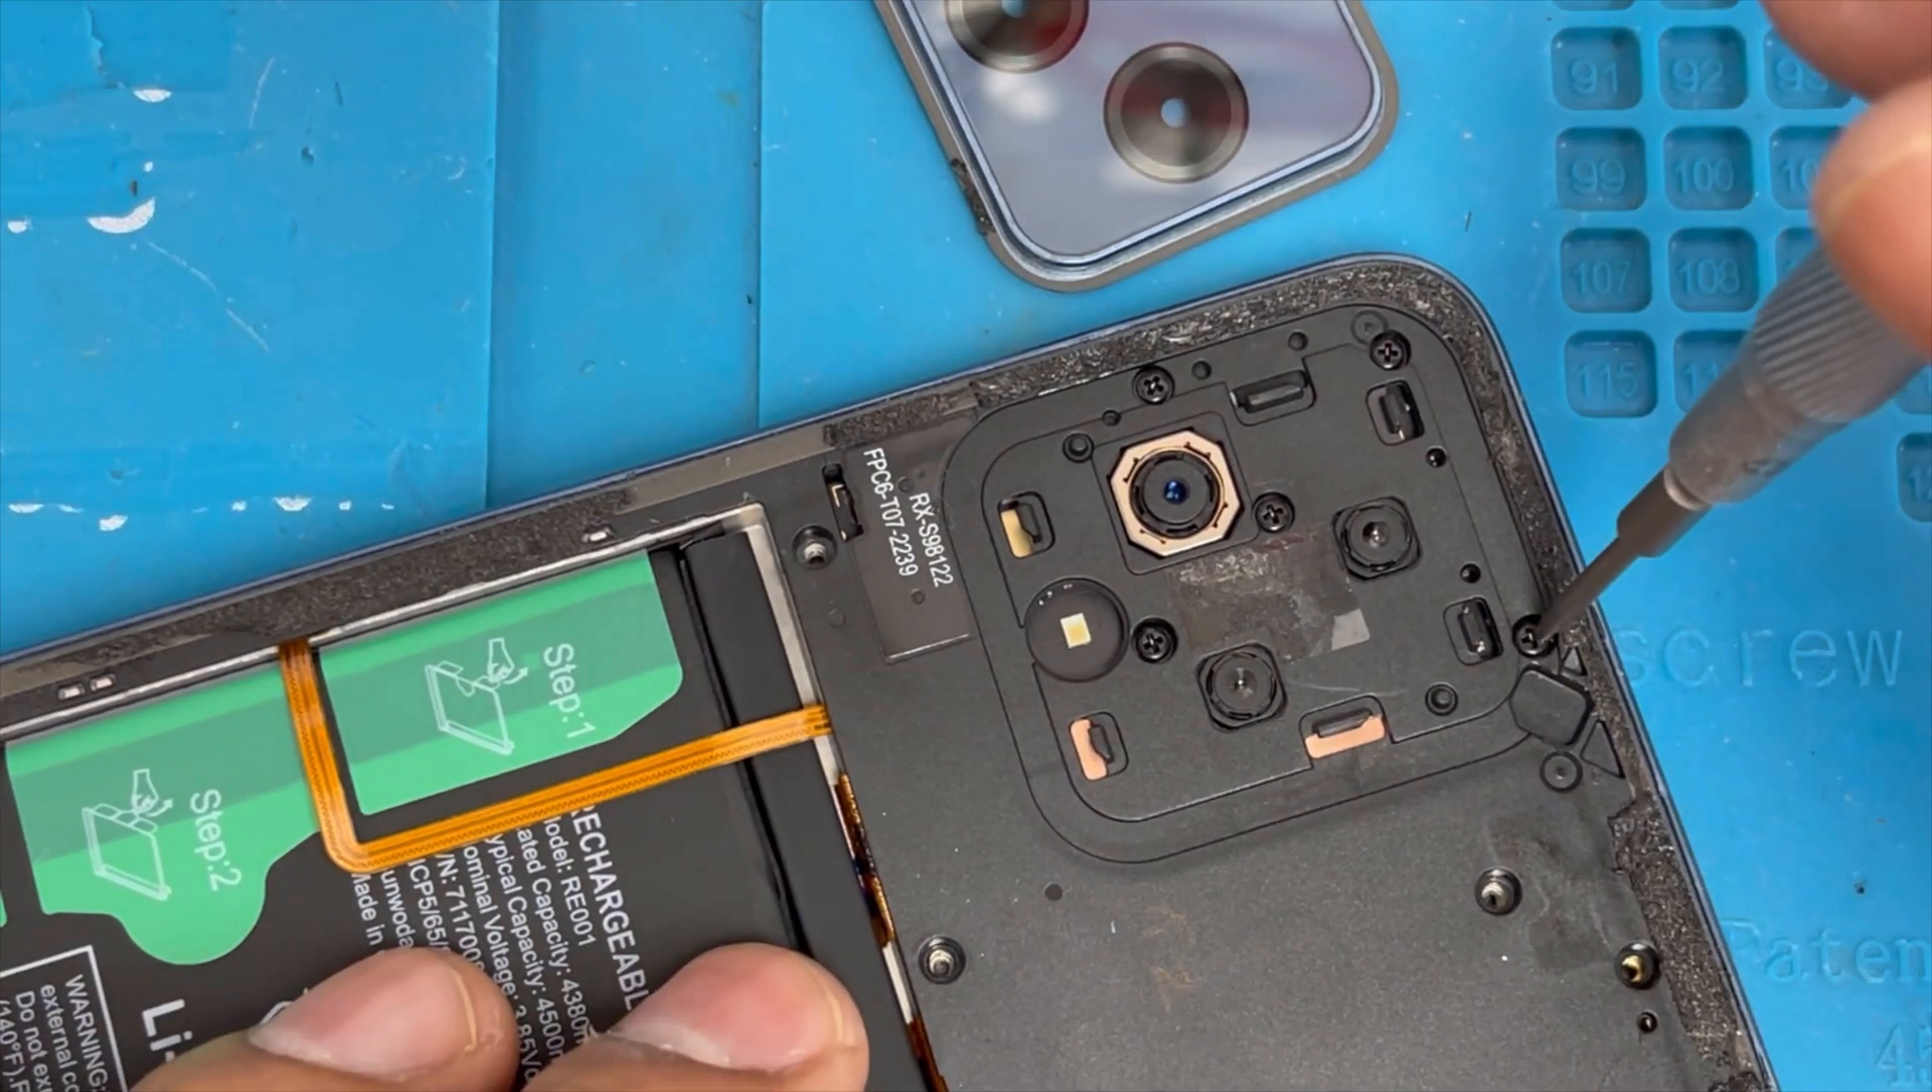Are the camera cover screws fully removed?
No.